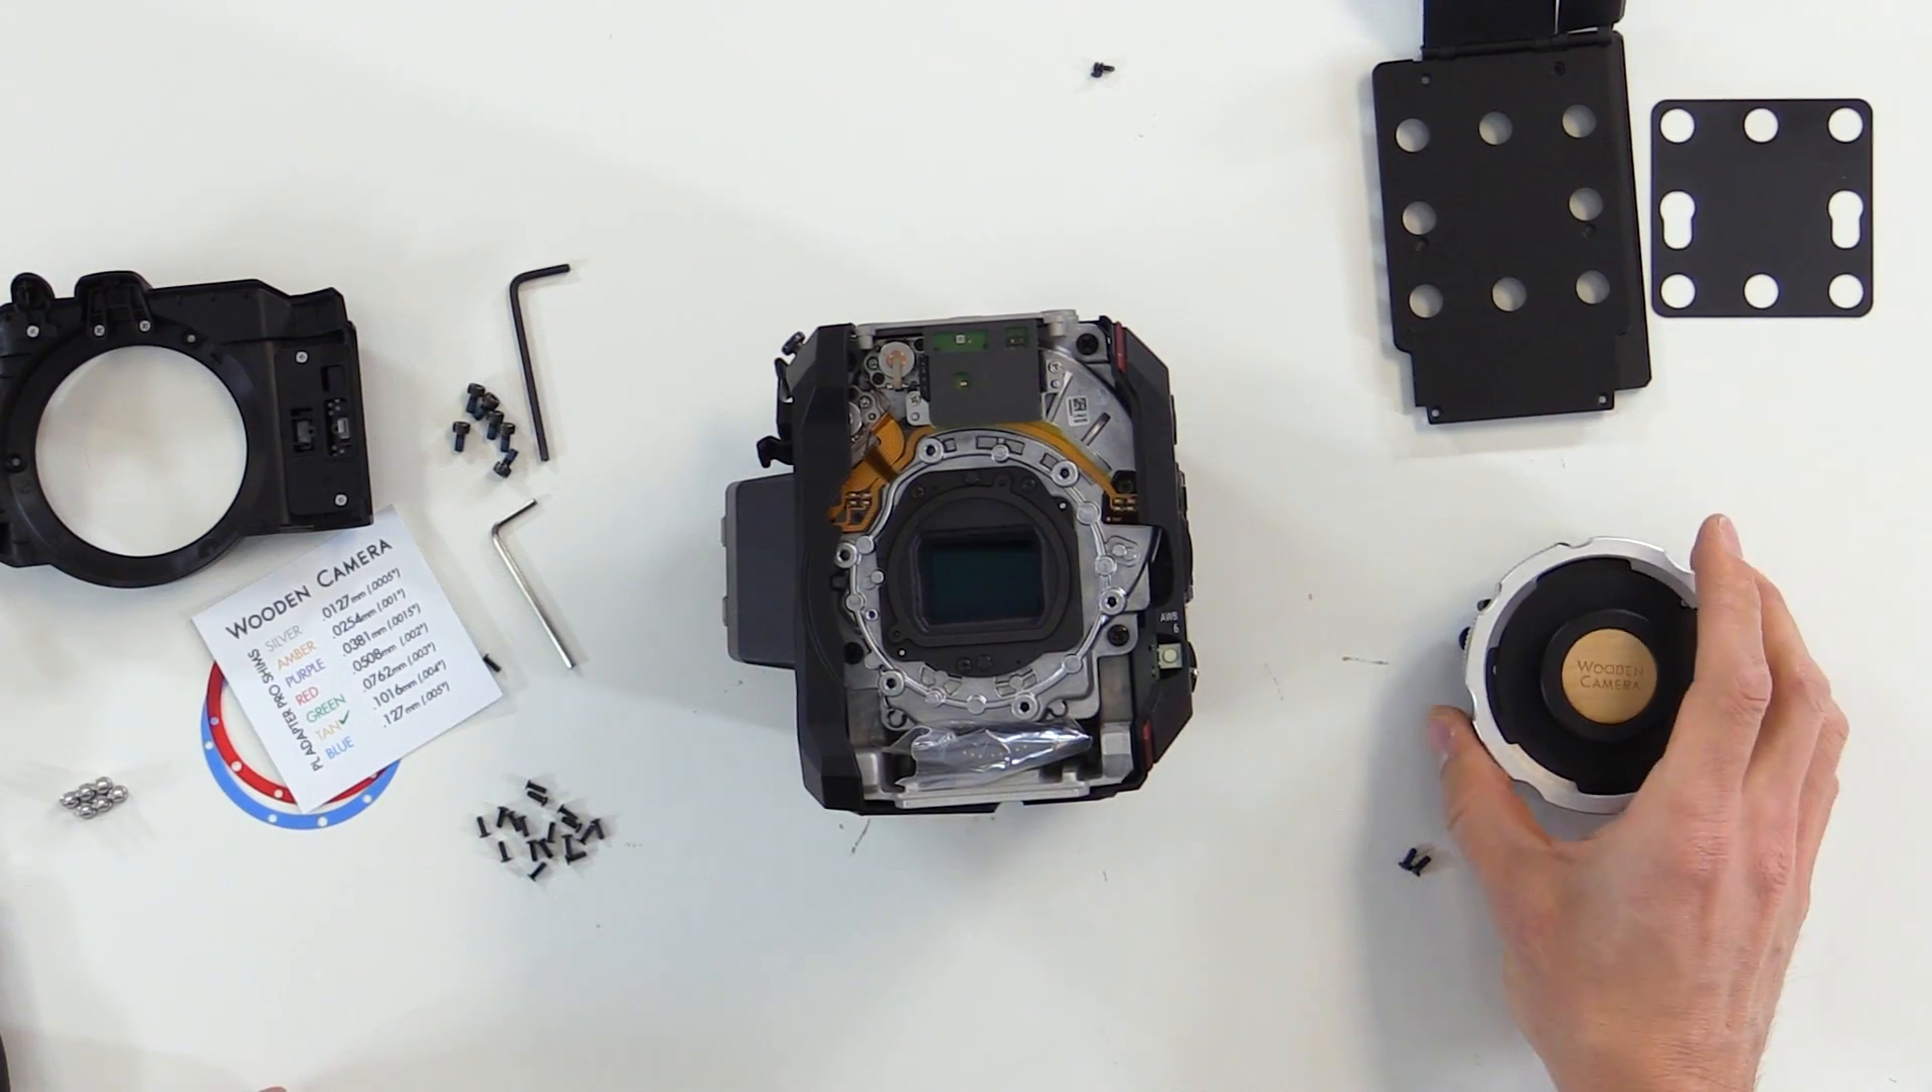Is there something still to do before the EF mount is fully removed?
No.